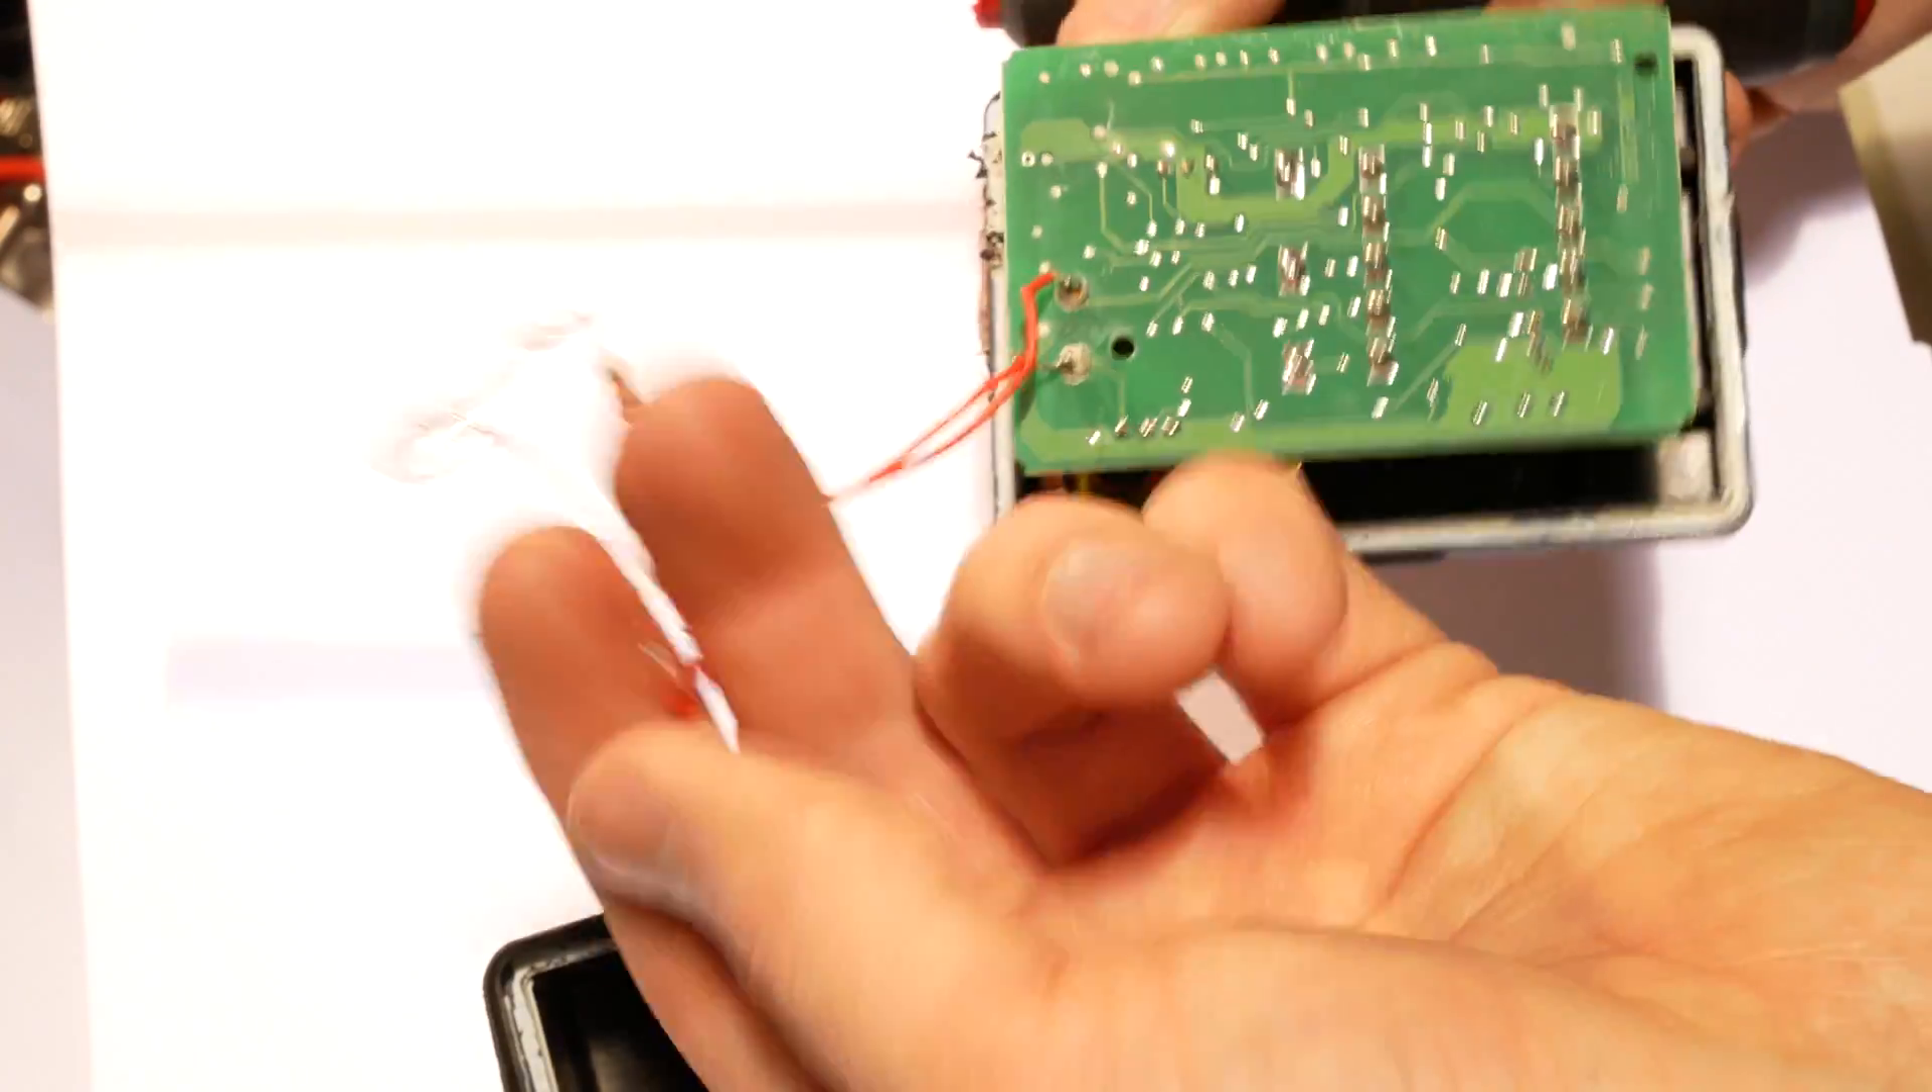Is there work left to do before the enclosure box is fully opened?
No.